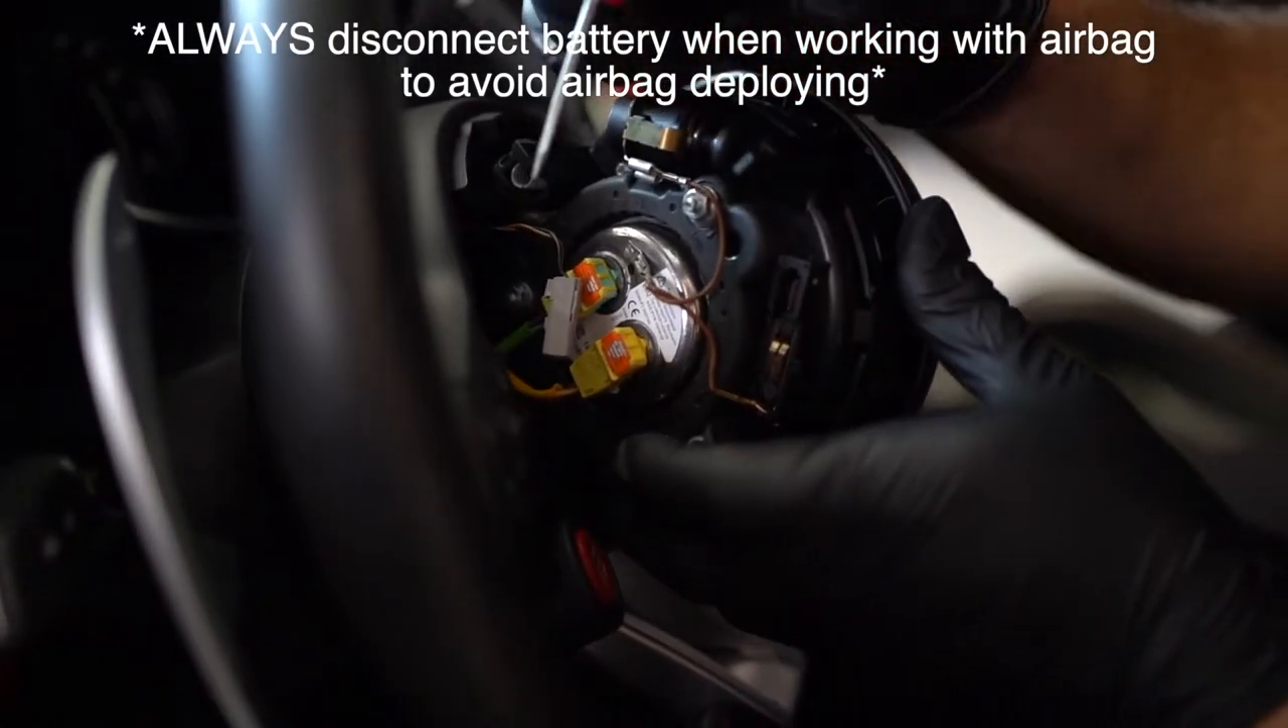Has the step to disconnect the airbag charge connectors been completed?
No.